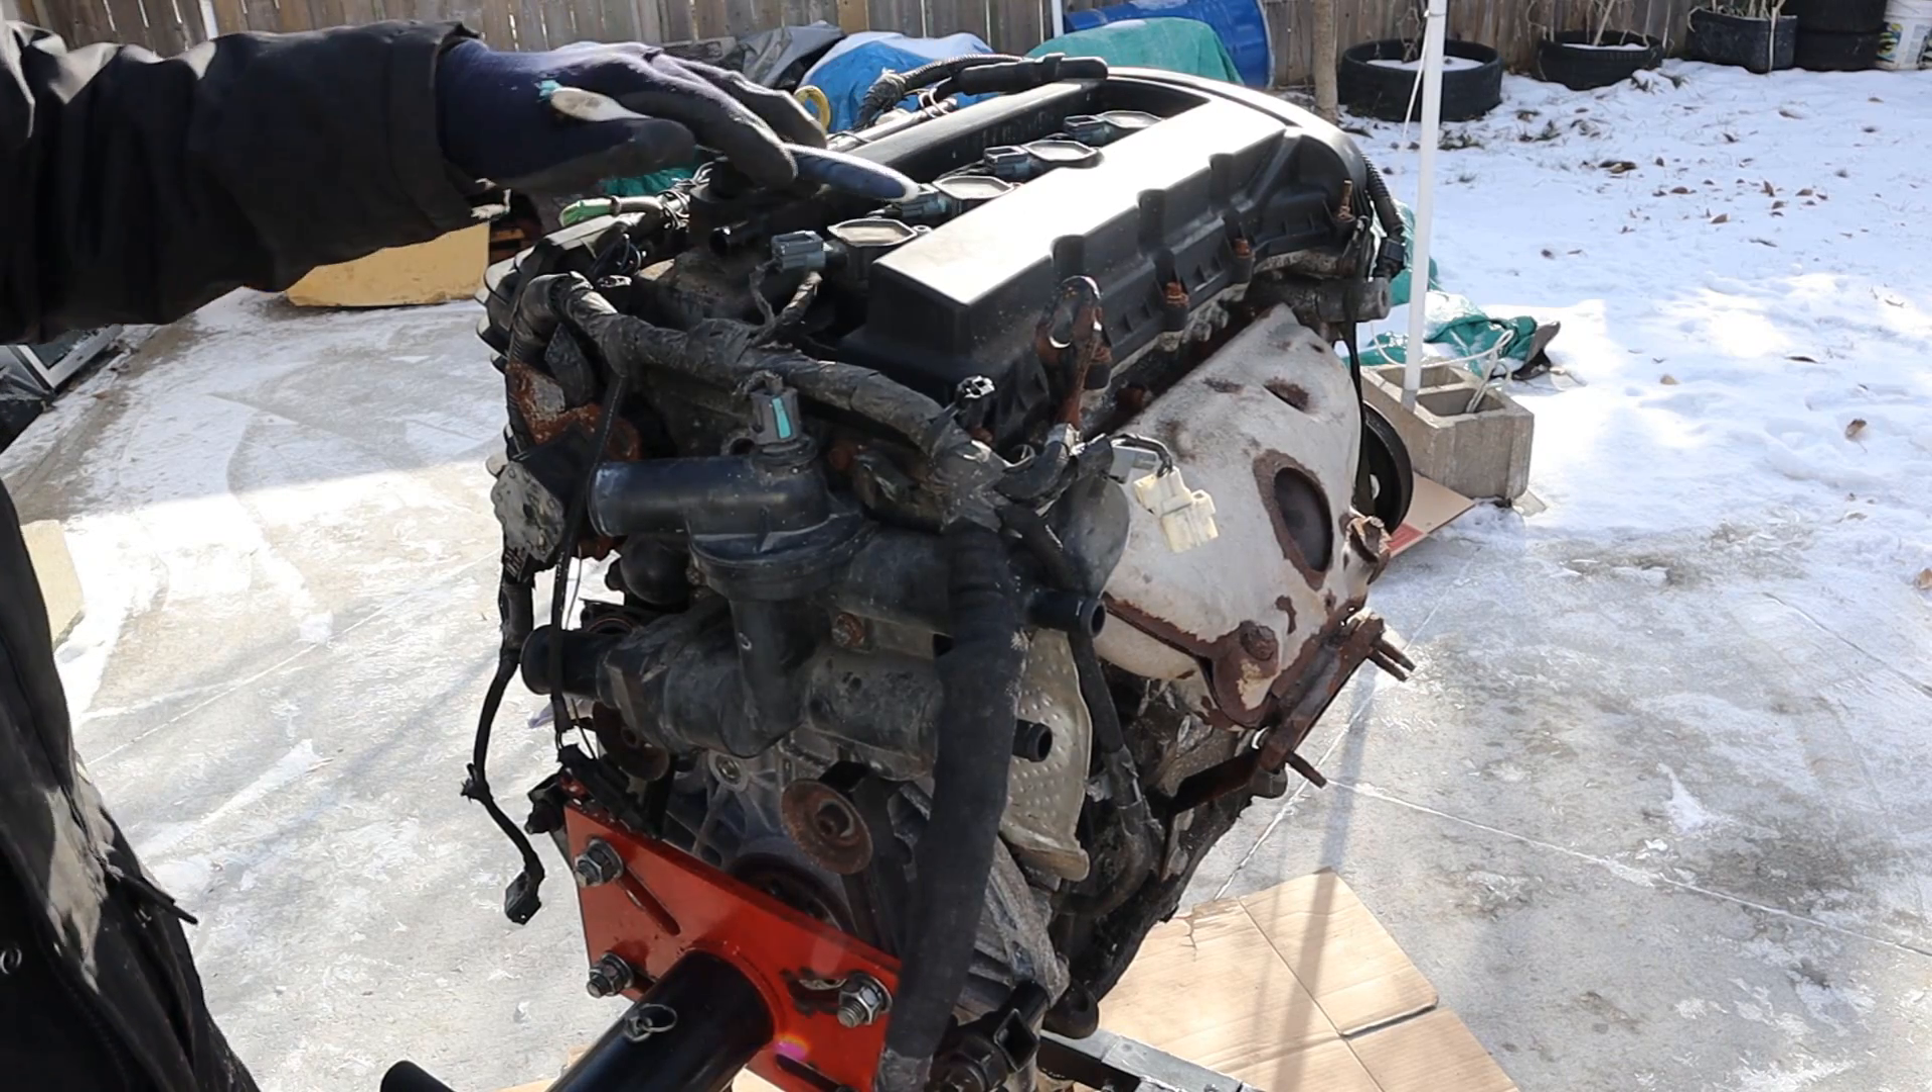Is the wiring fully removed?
No.